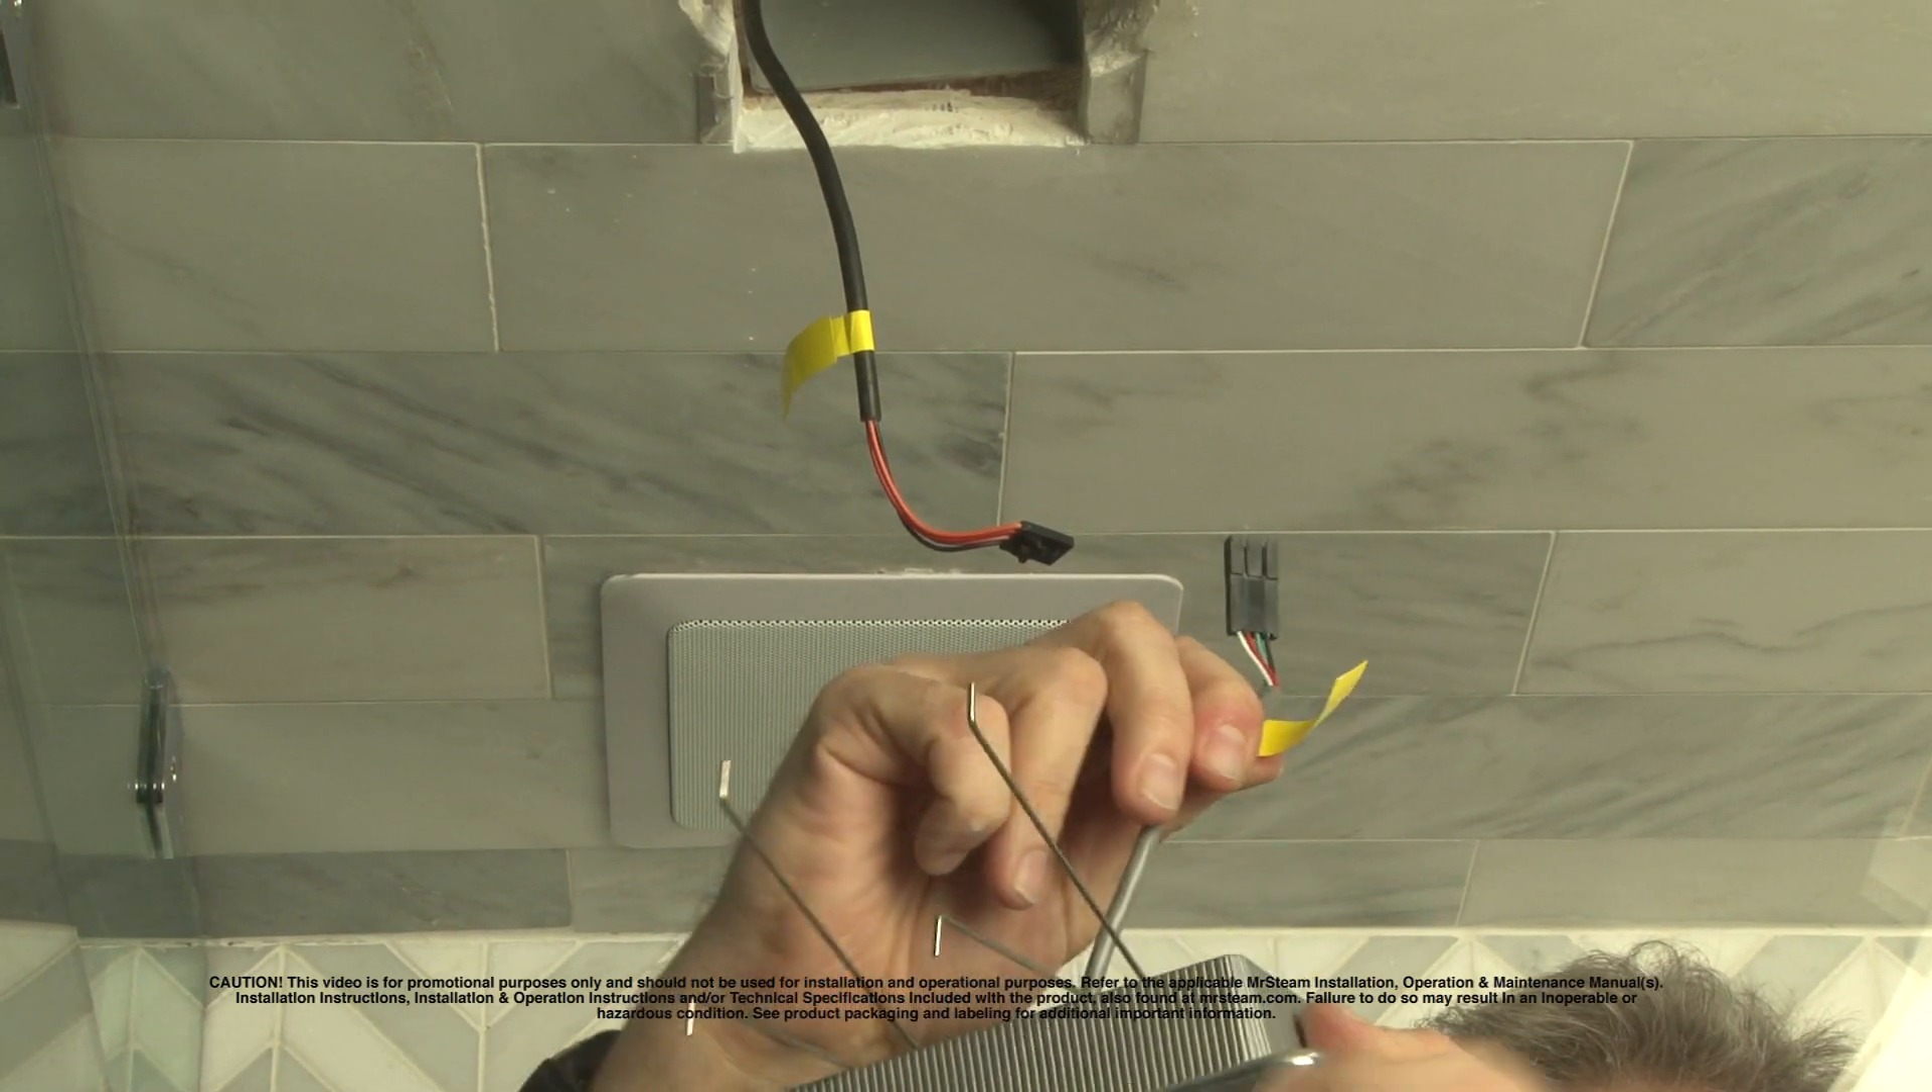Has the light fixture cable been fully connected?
No.